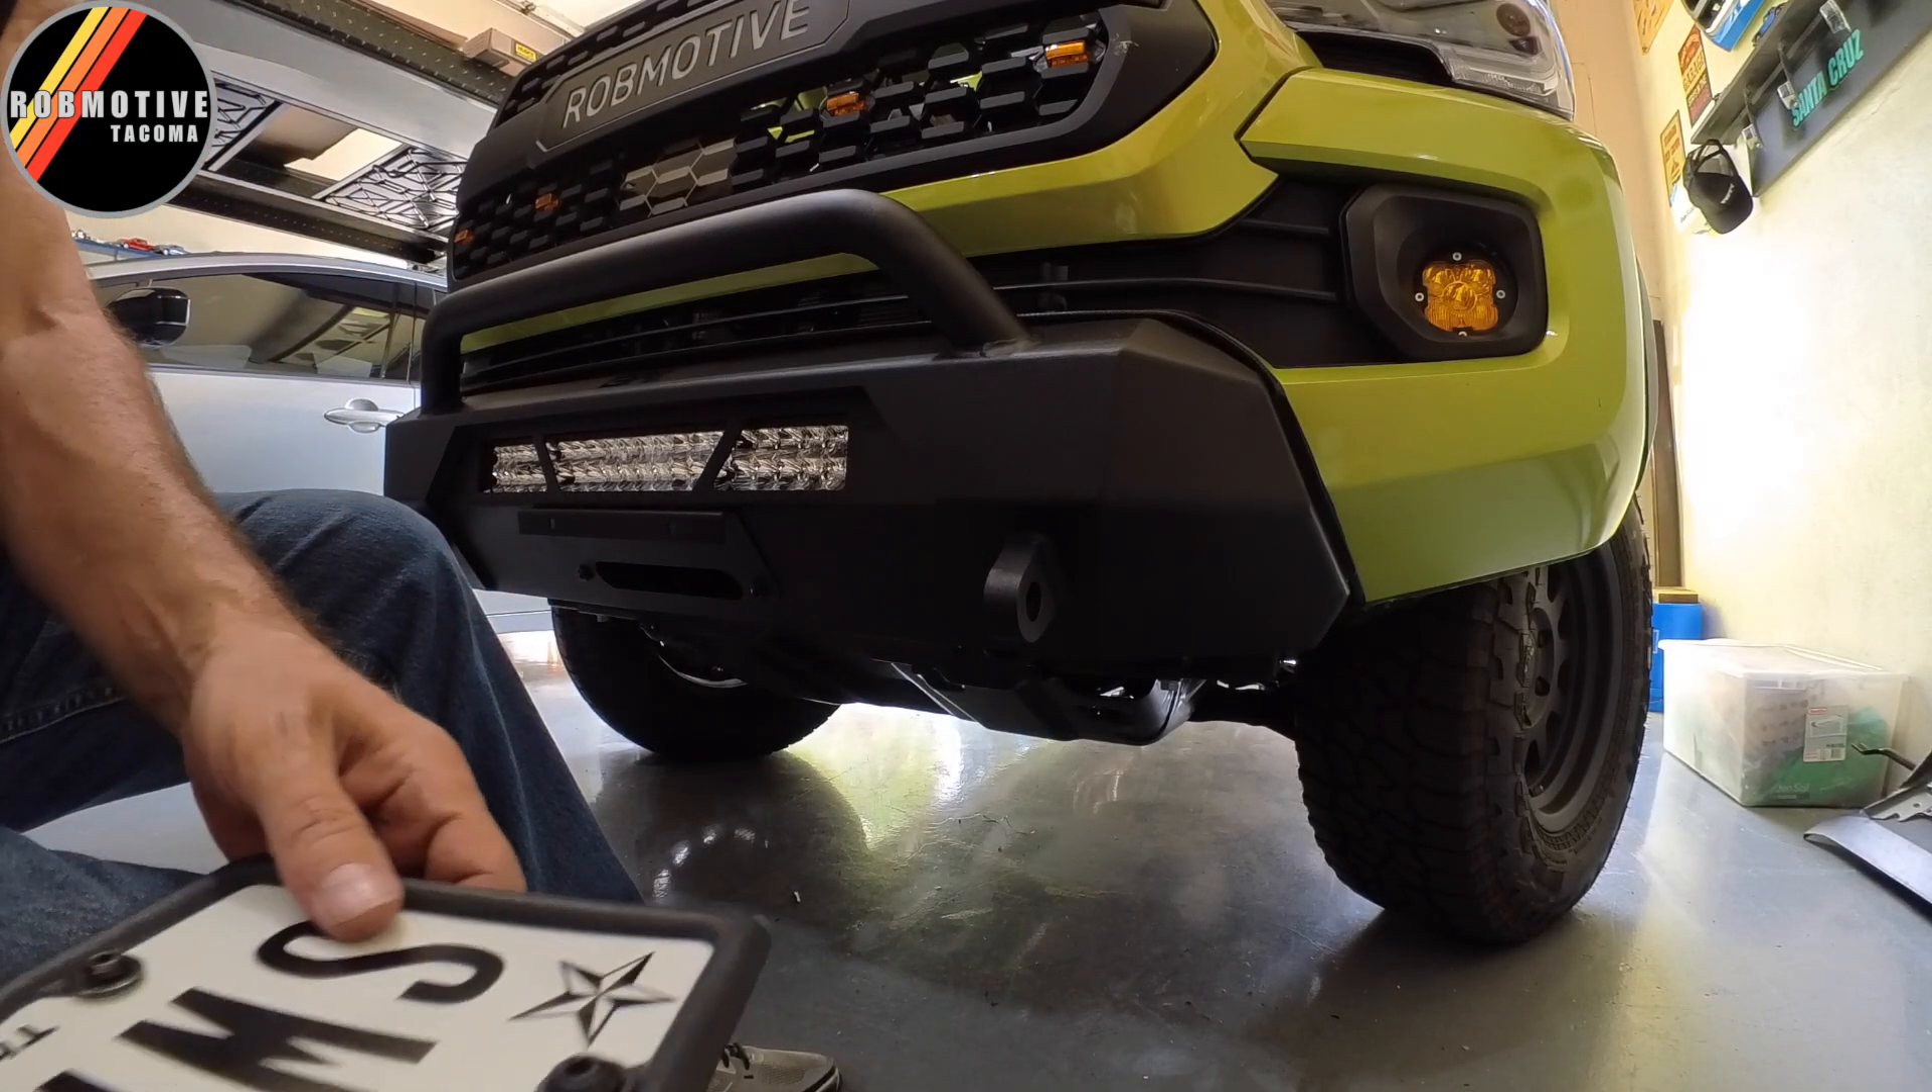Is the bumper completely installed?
Yes.